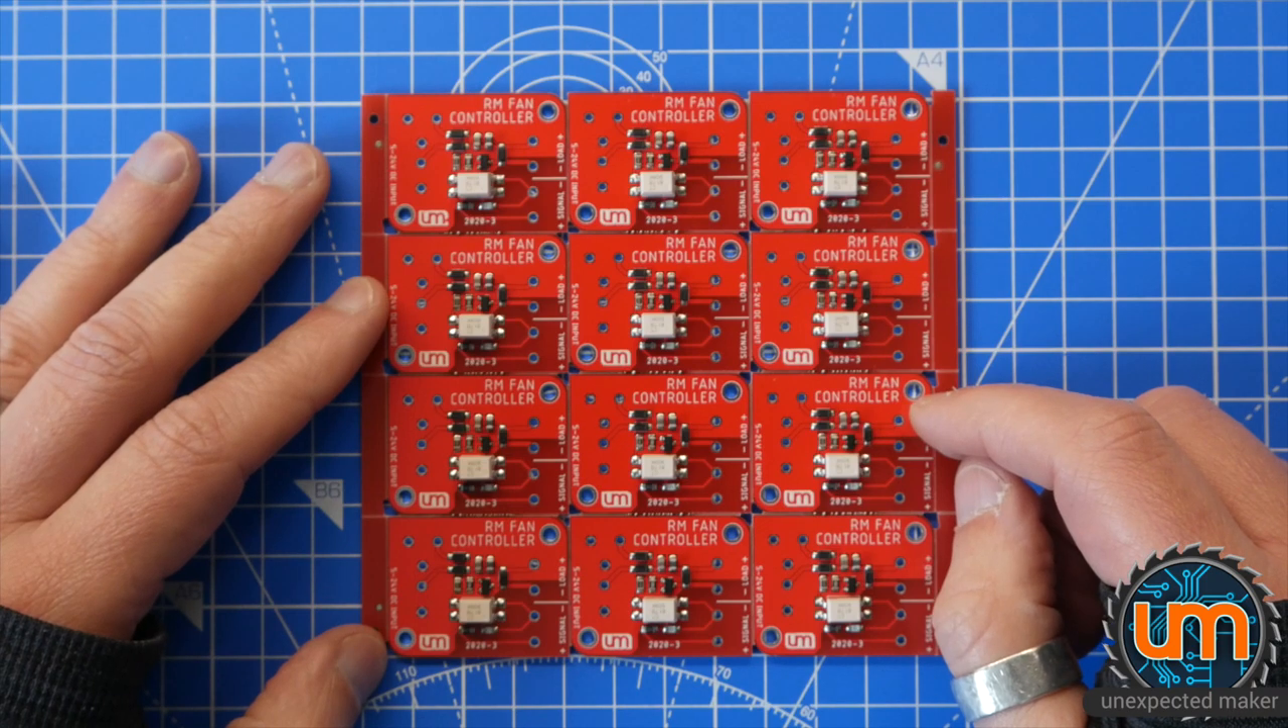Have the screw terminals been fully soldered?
No.